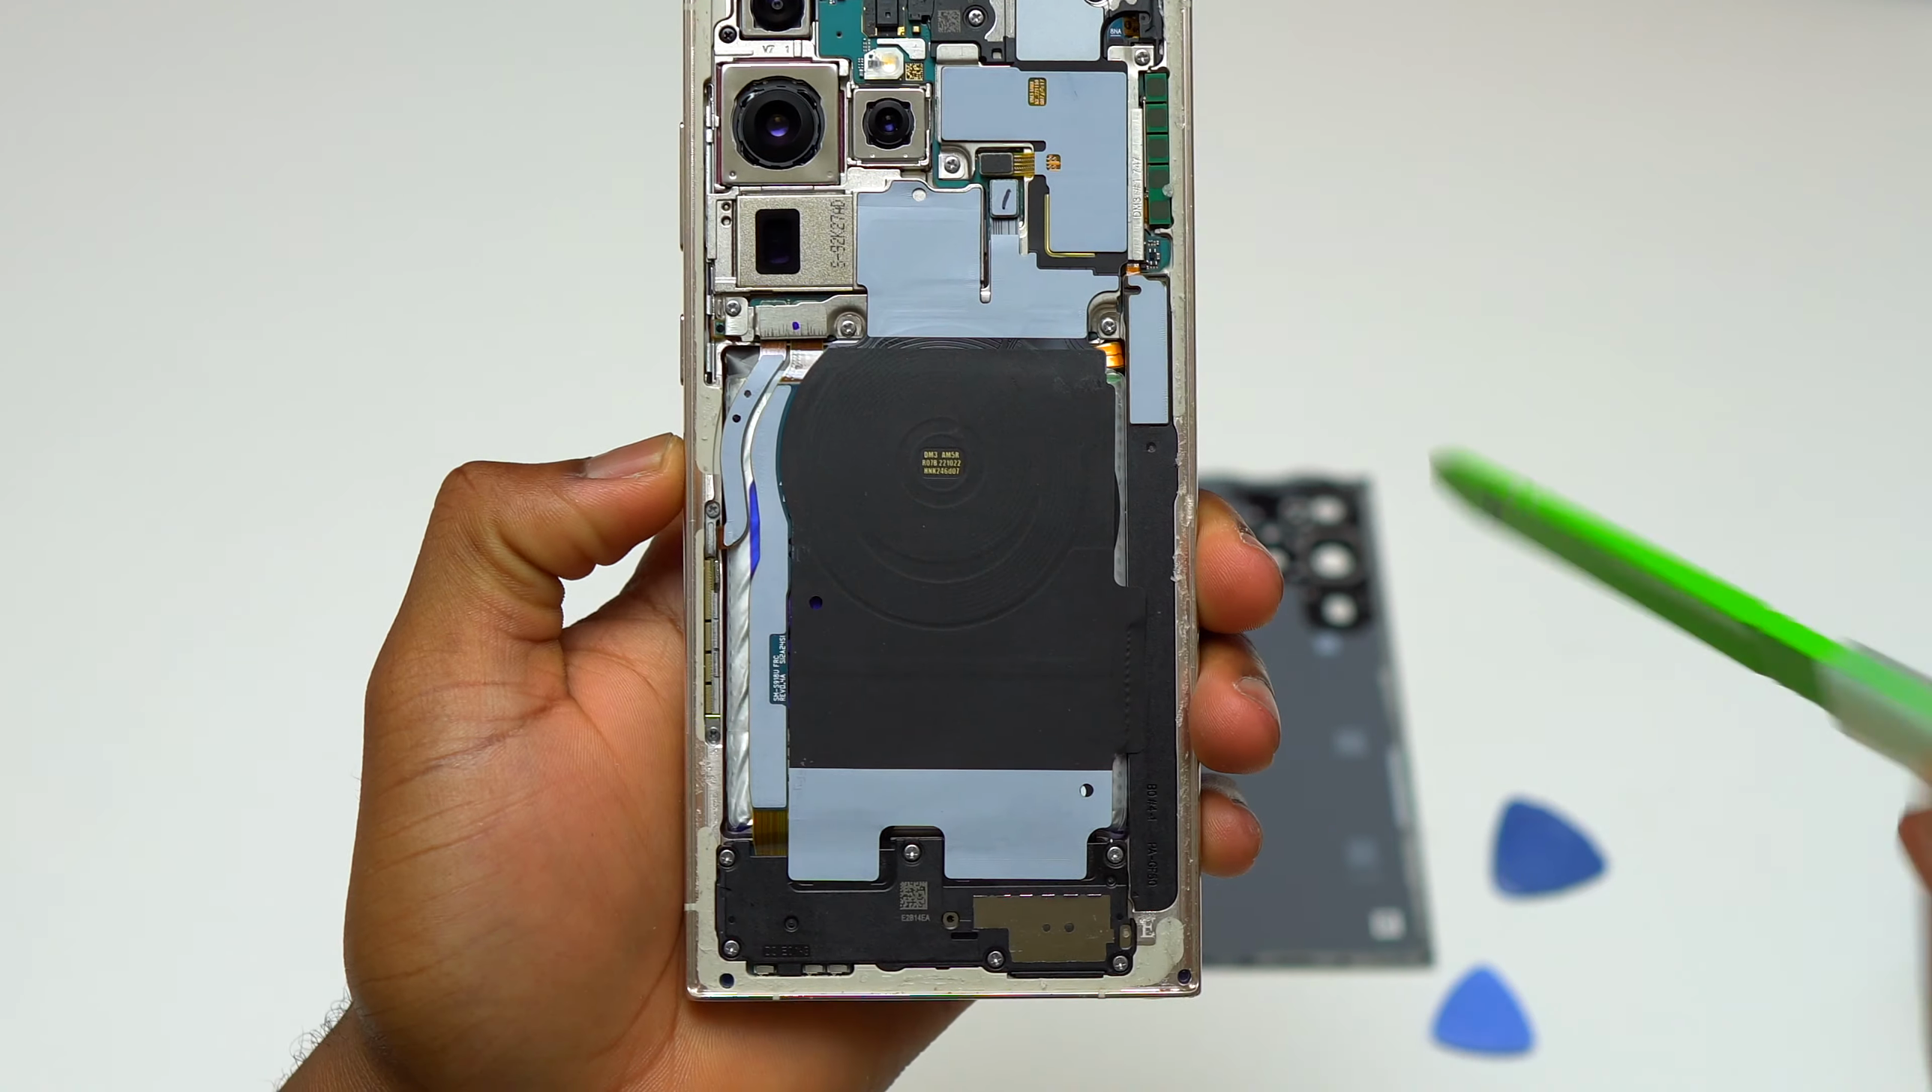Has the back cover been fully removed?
Yes.